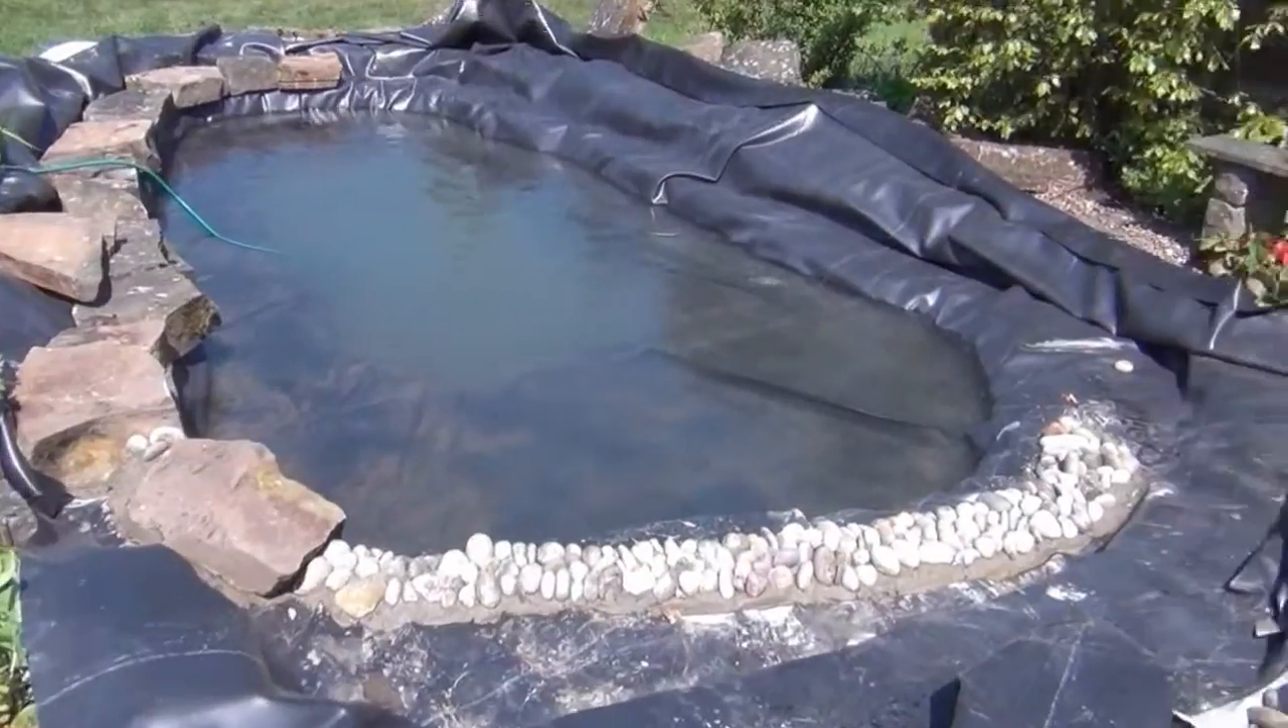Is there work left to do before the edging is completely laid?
Yes.